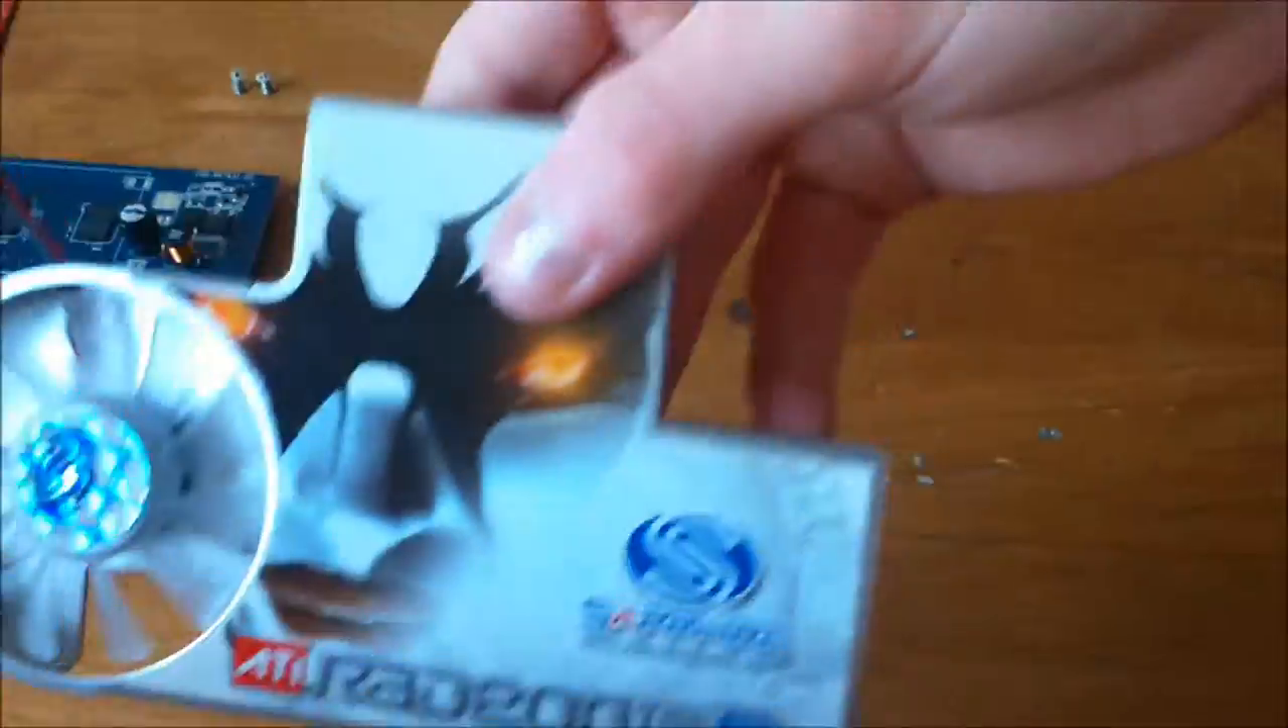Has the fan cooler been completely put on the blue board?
No.